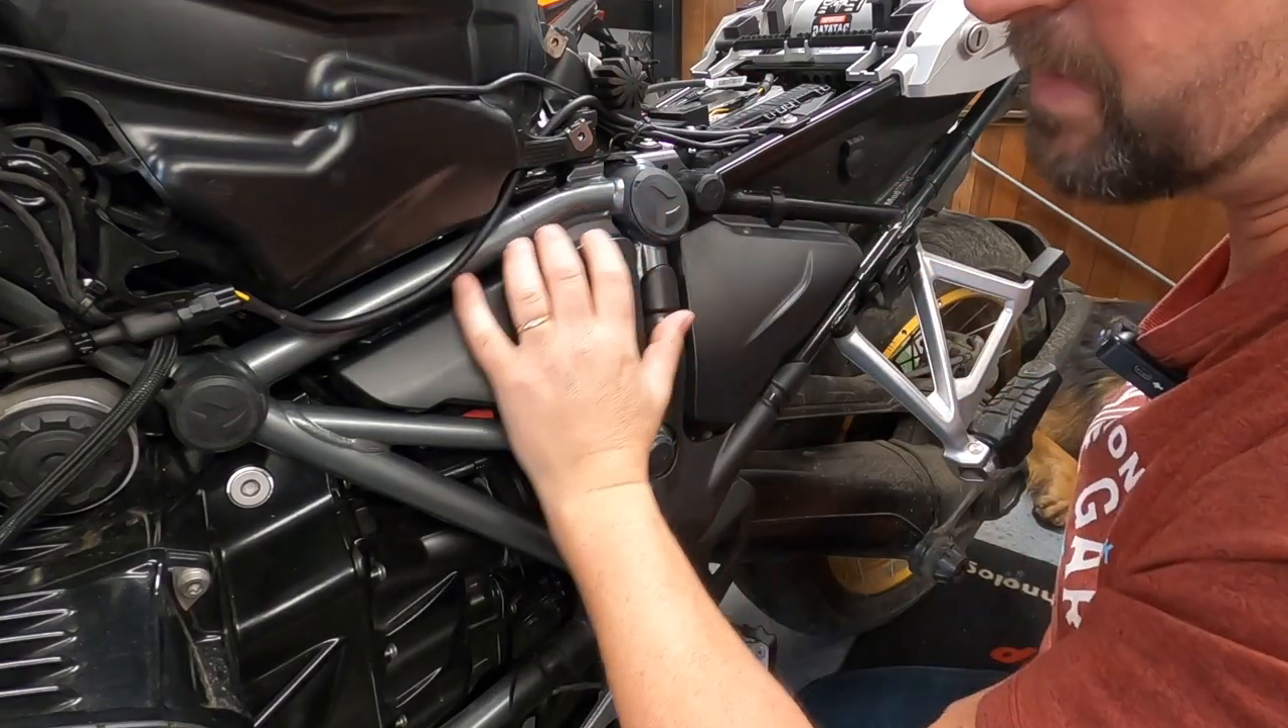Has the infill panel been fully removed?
No.